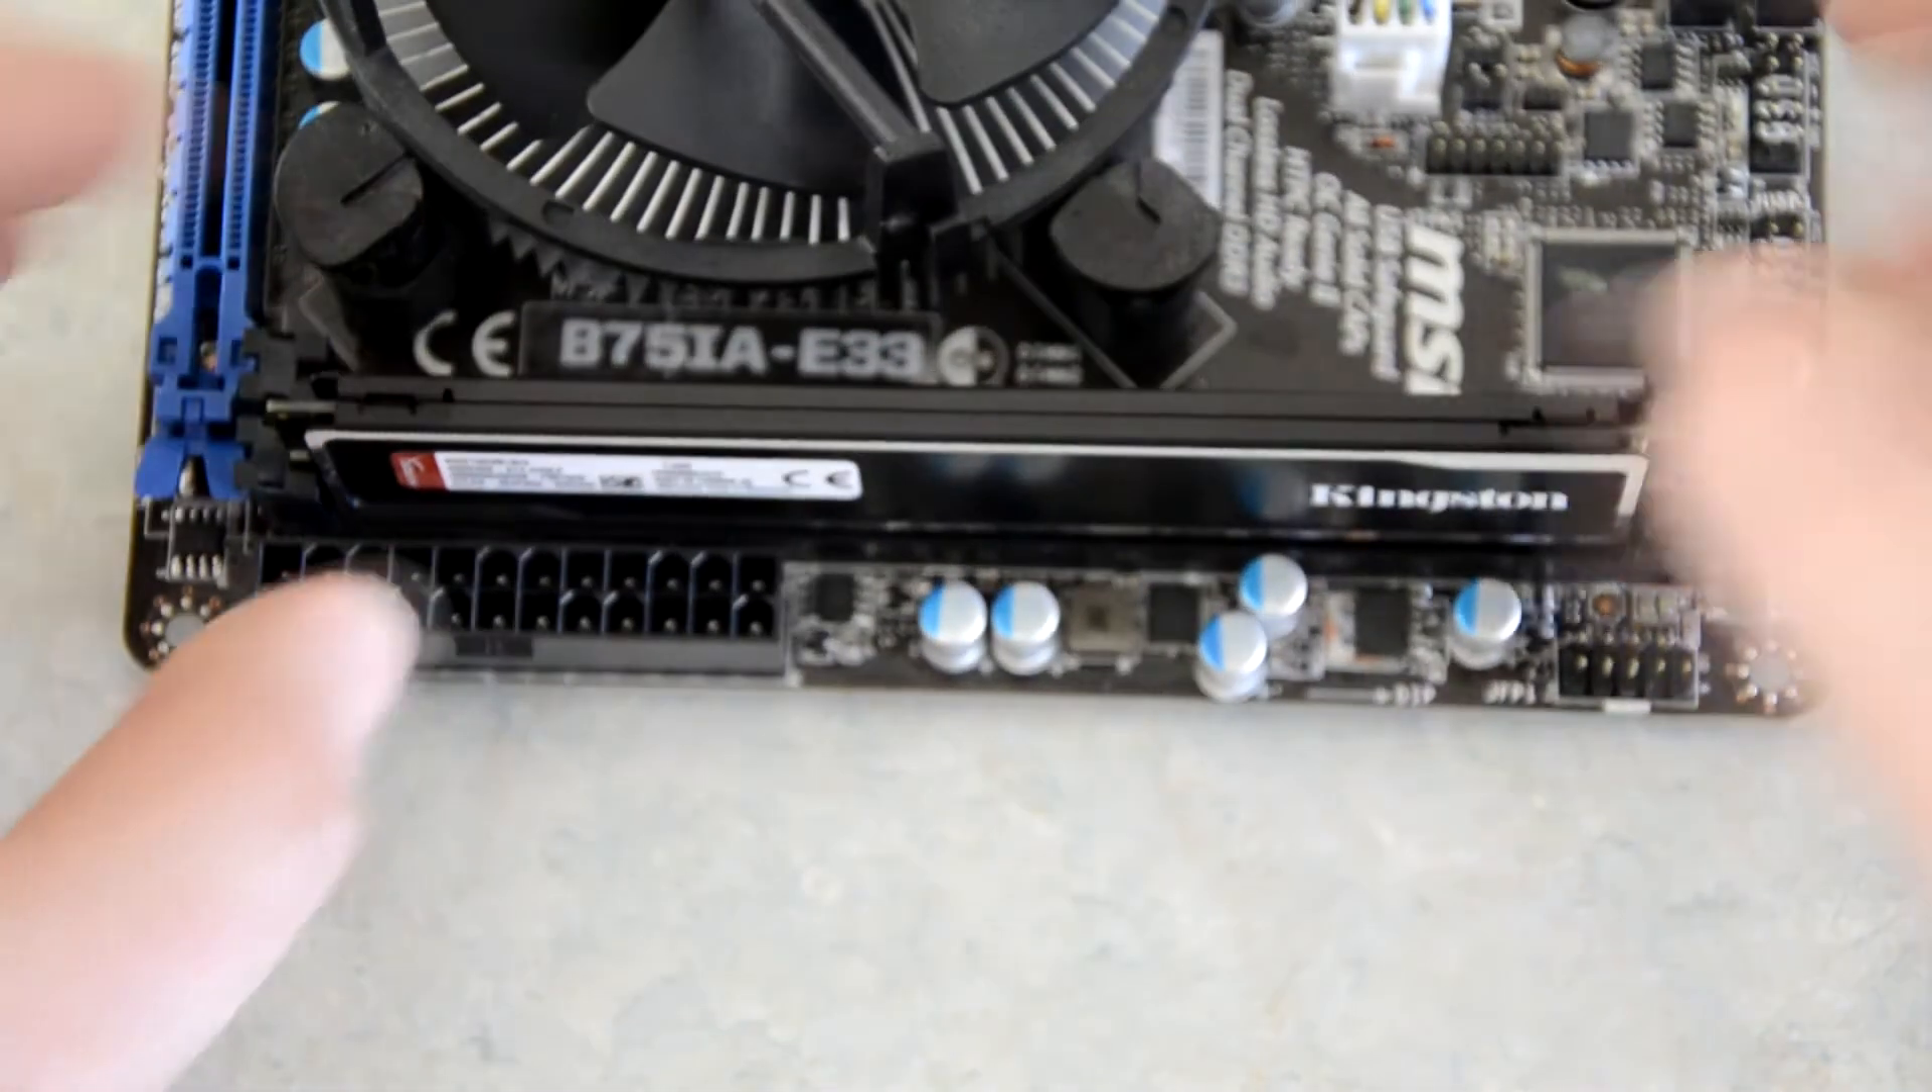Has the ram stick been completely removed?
No.